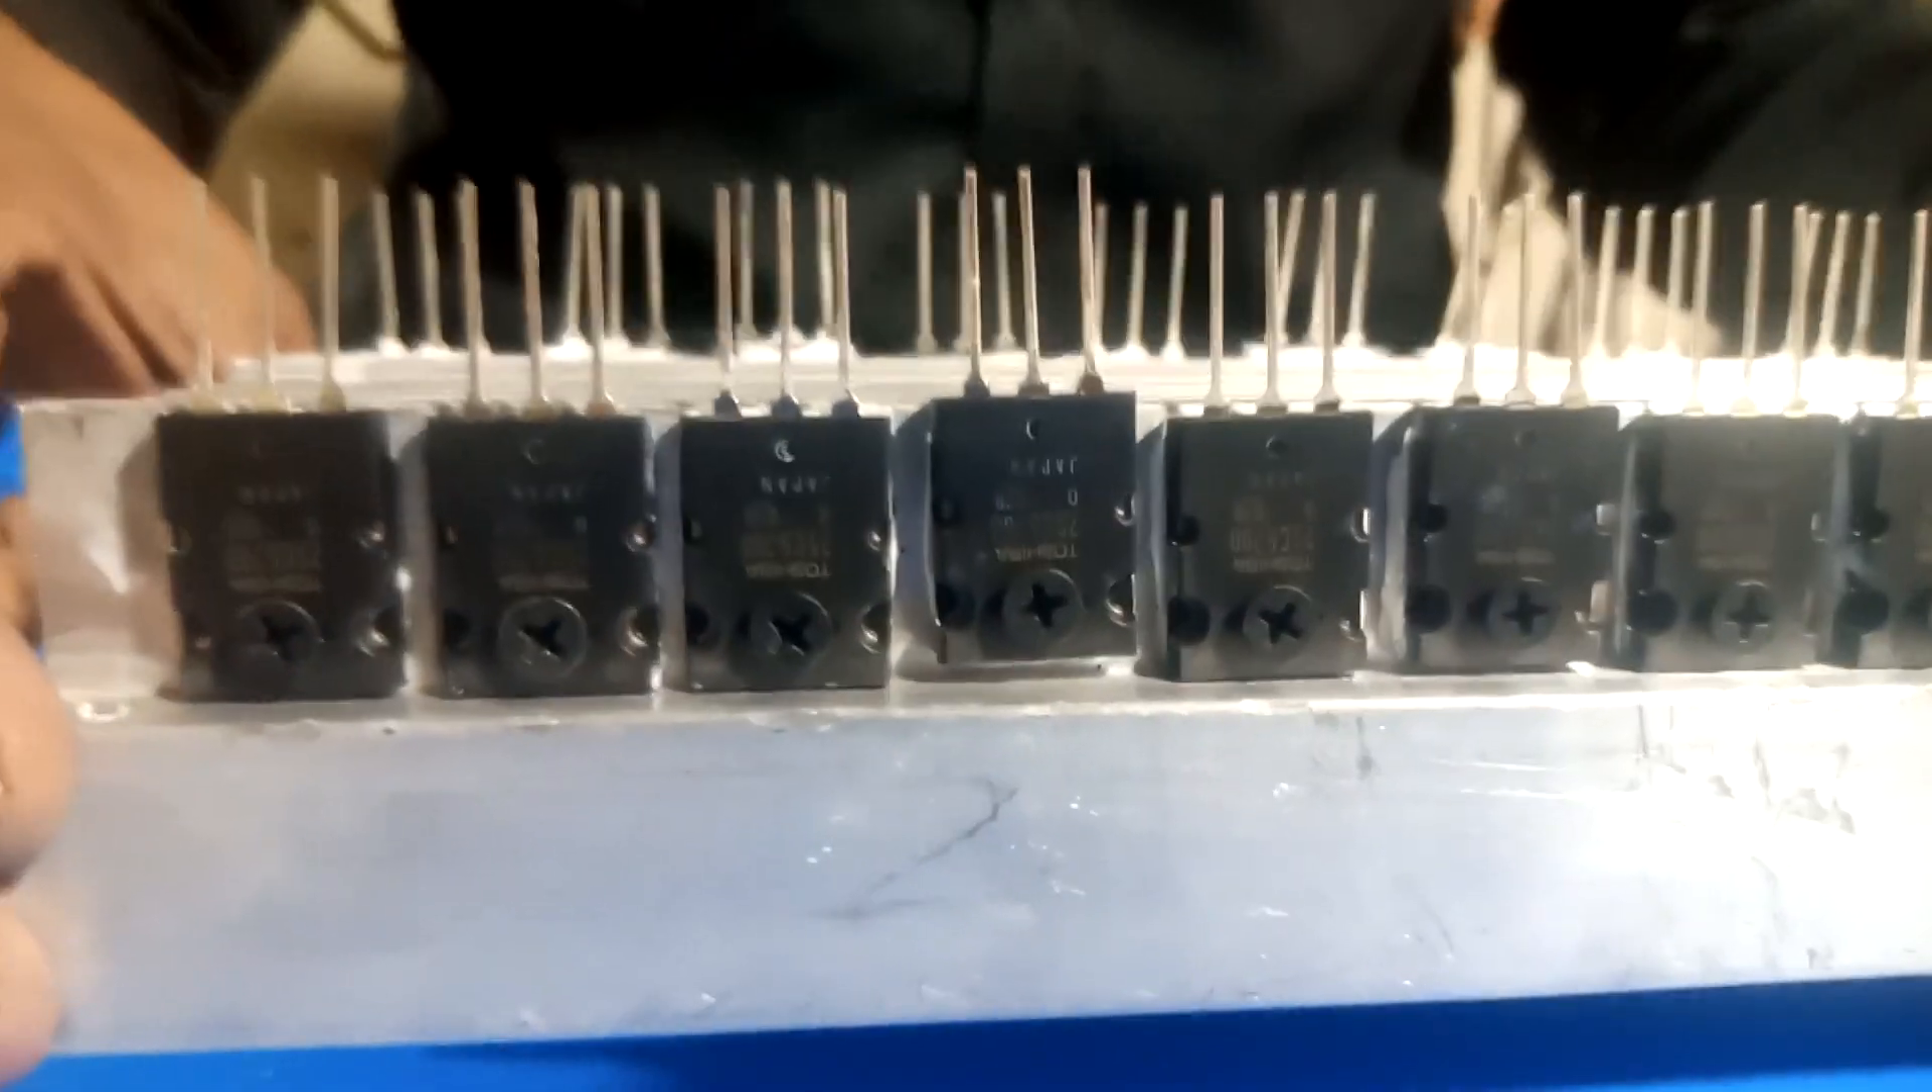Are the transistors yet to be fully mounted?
No.